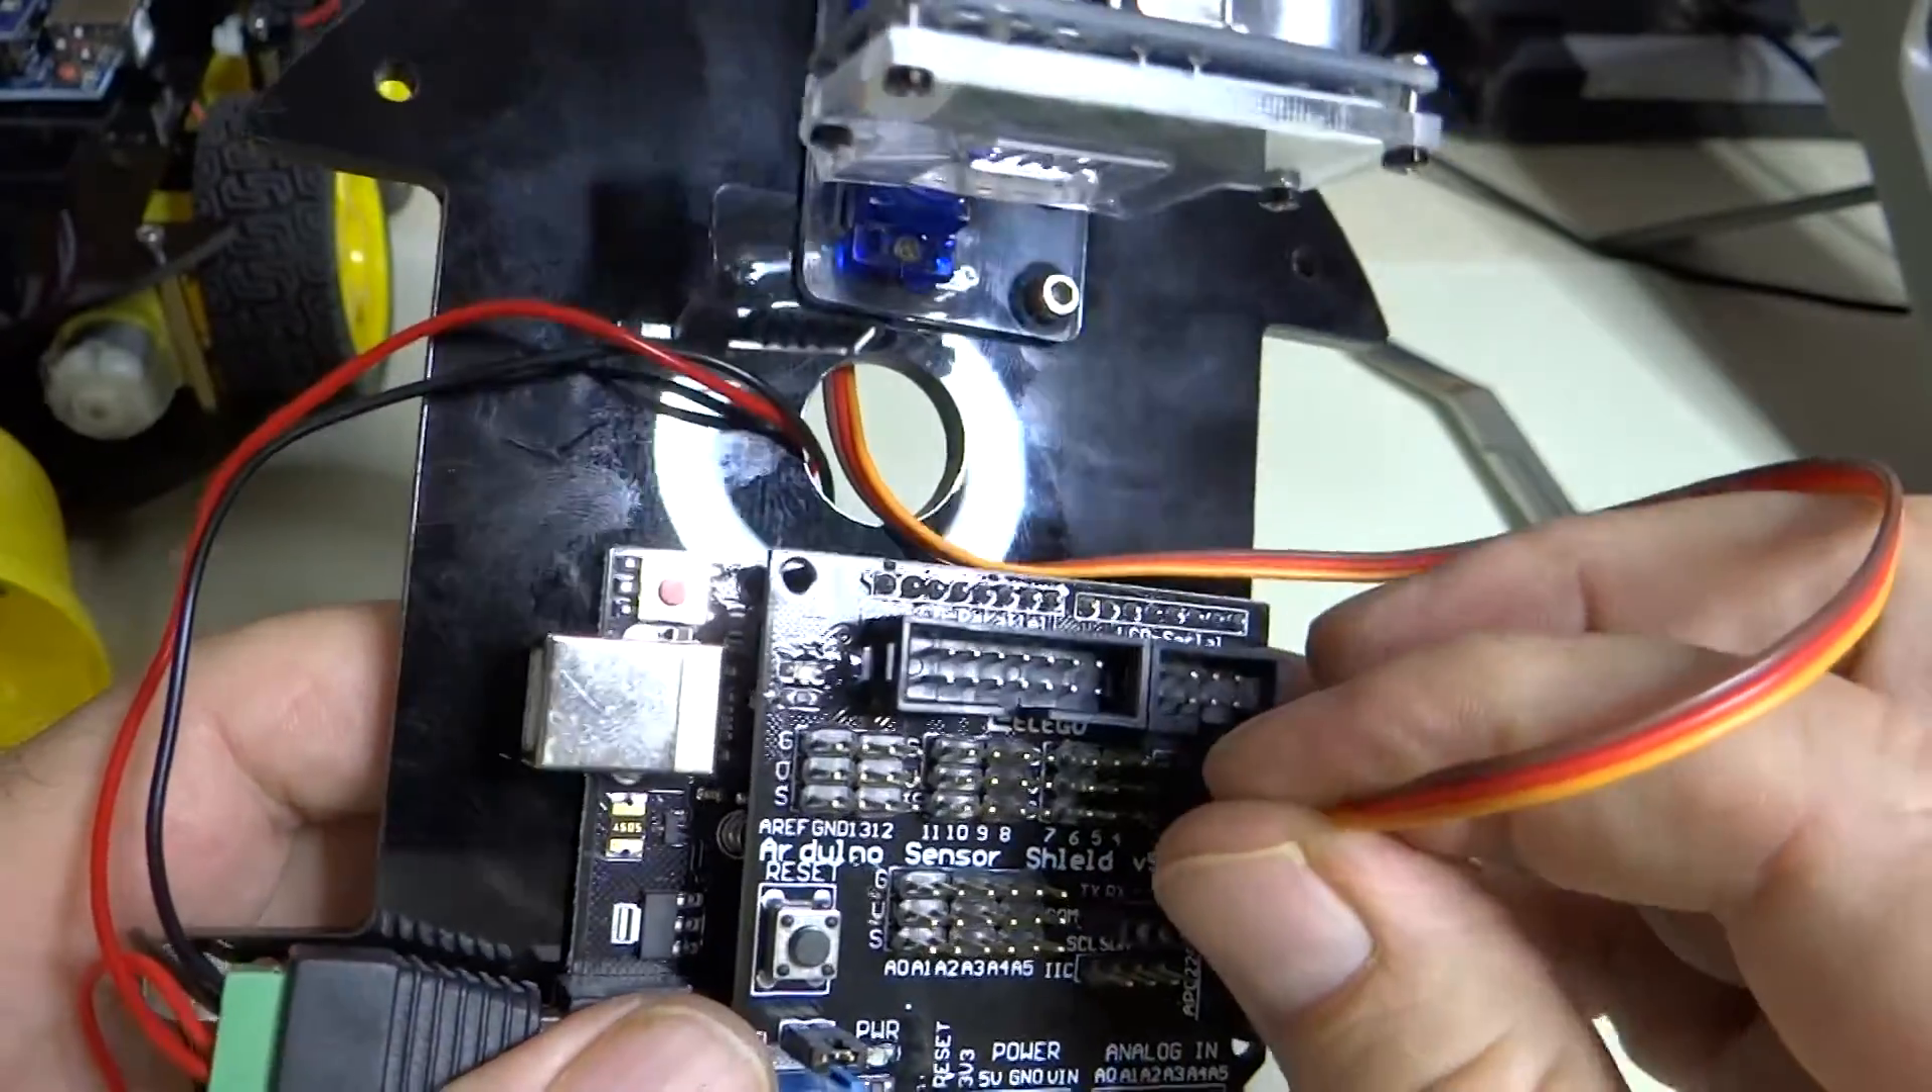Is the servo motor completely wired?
No.